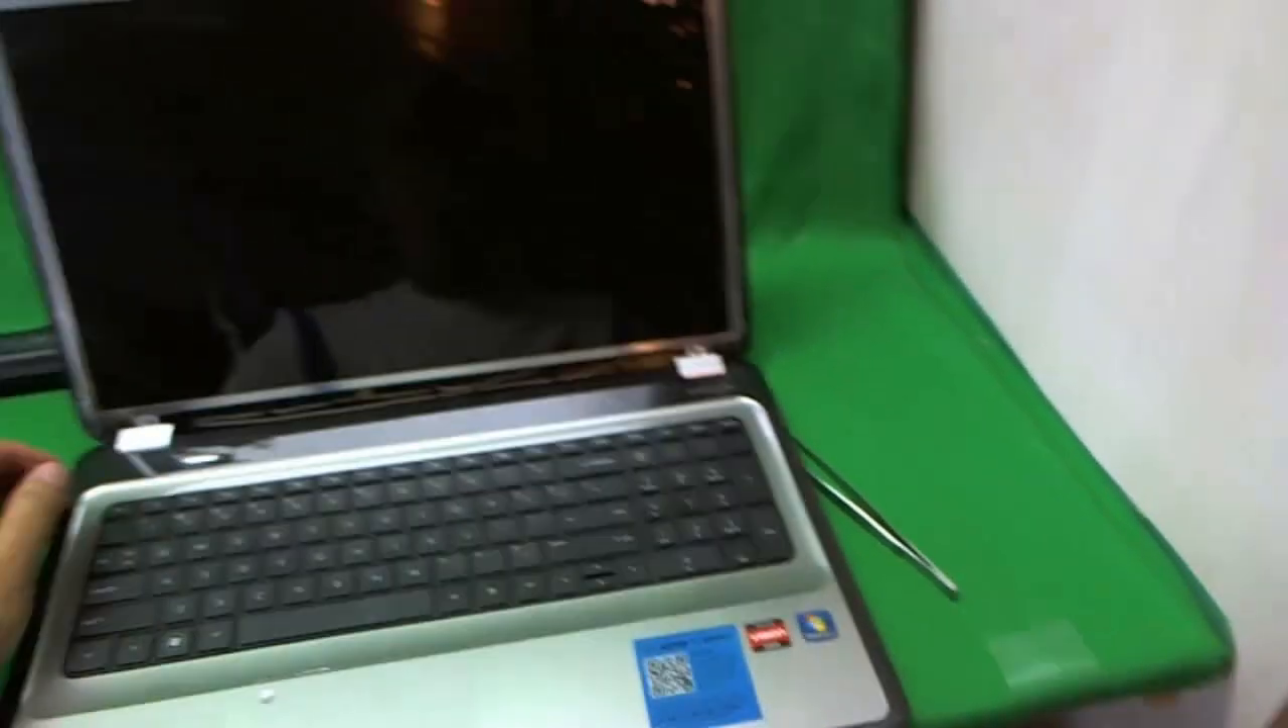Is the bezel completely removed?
Yes.